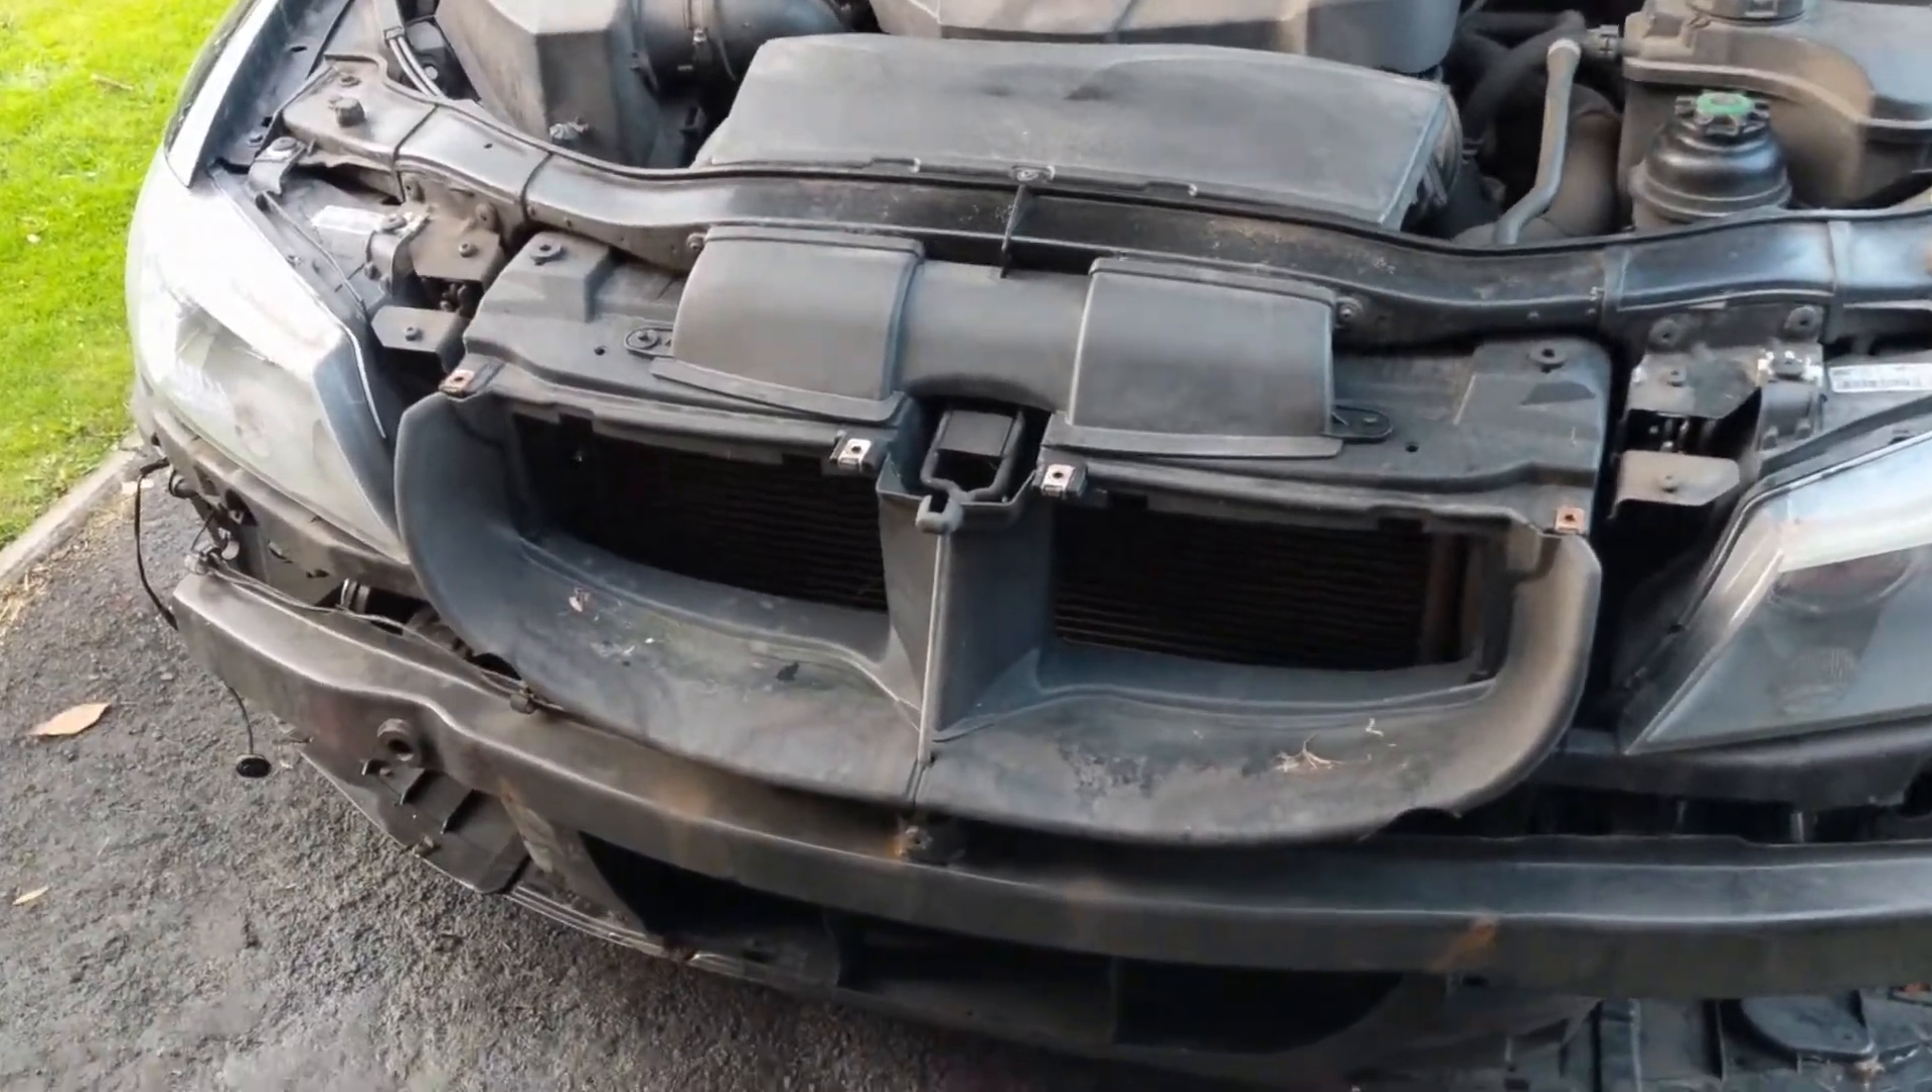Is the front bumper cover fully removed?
Yes.